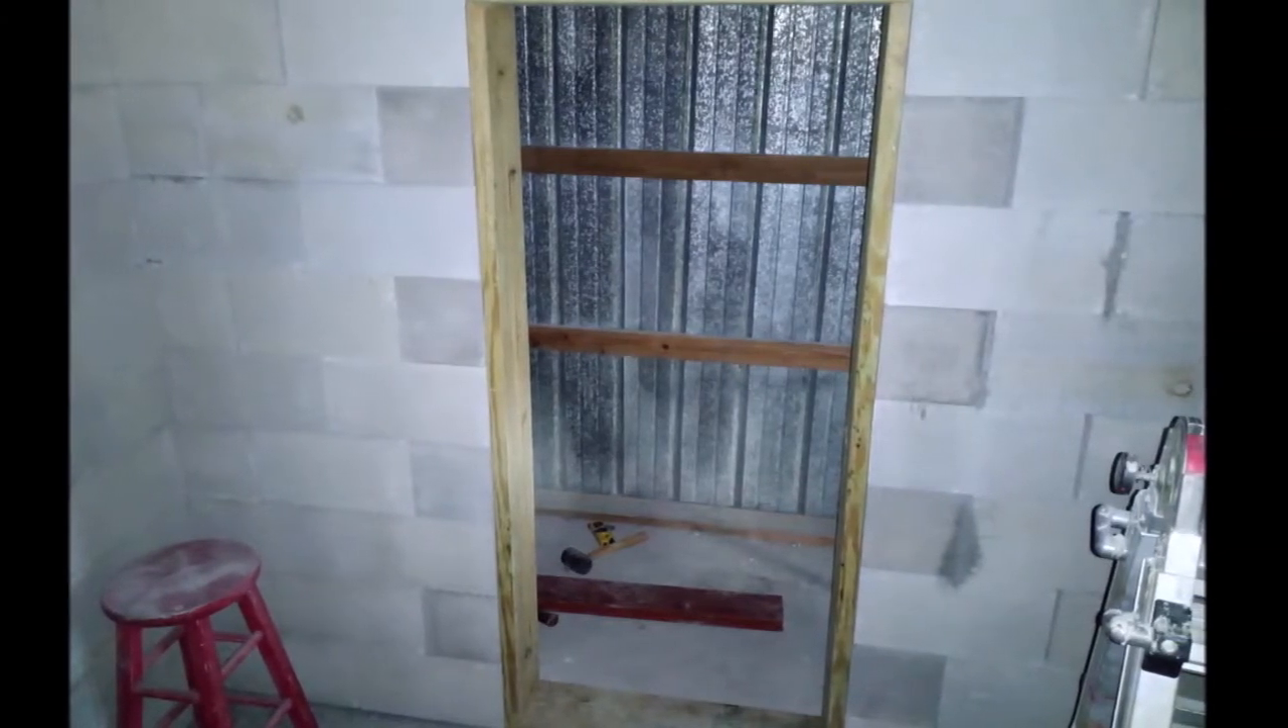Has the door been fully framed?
Yes.